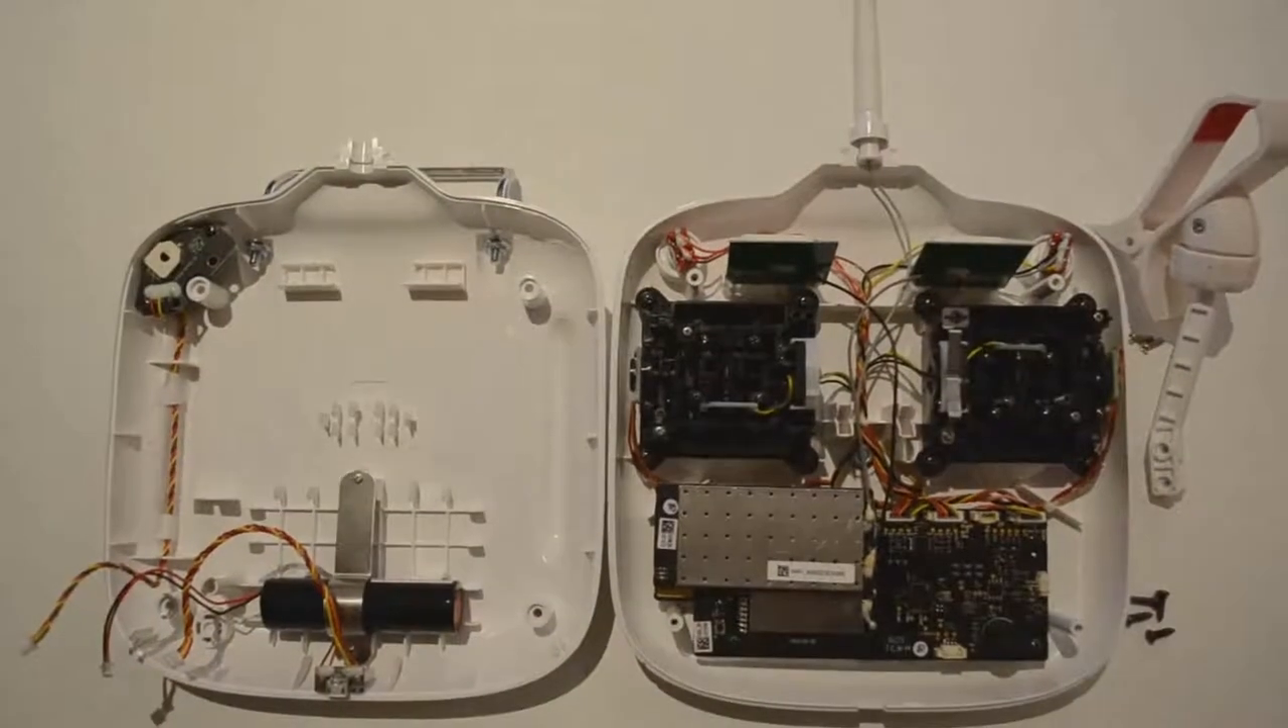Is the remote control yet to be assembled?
Yes.